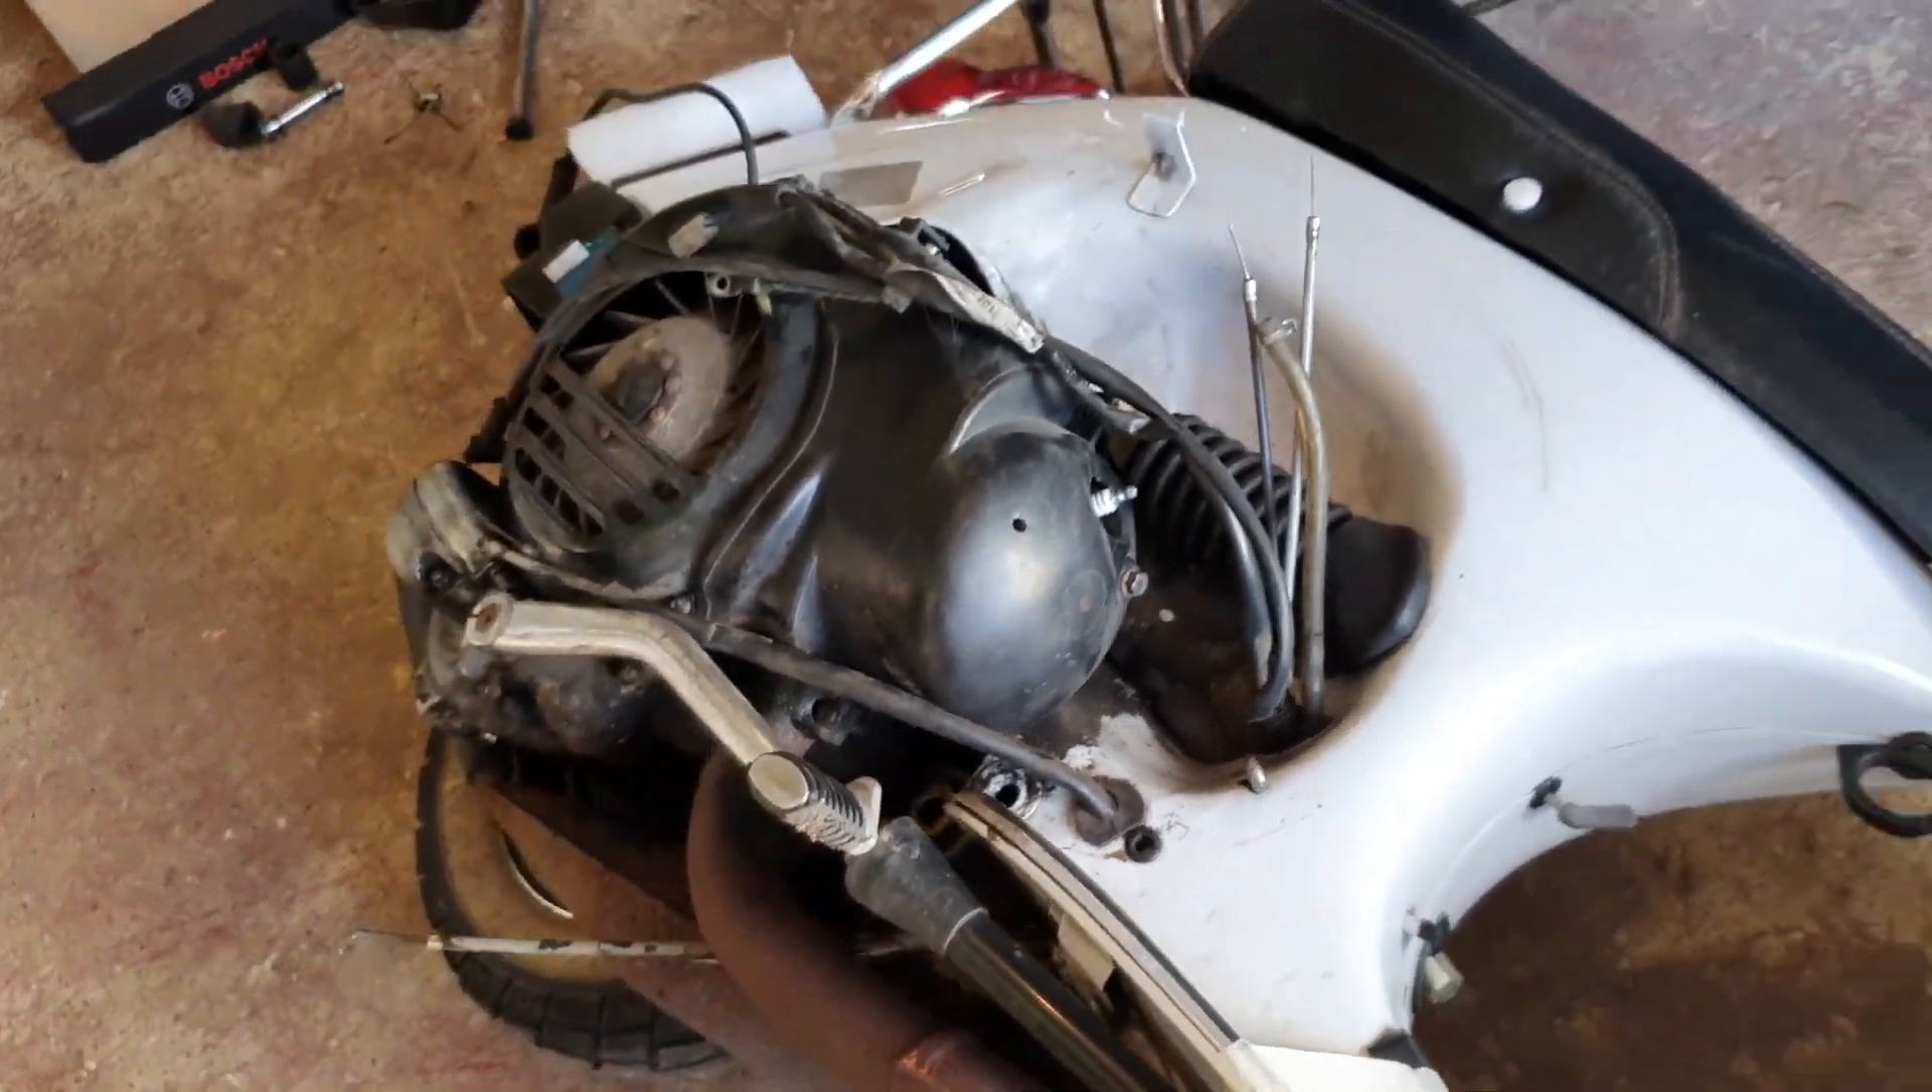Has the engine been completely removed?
No.